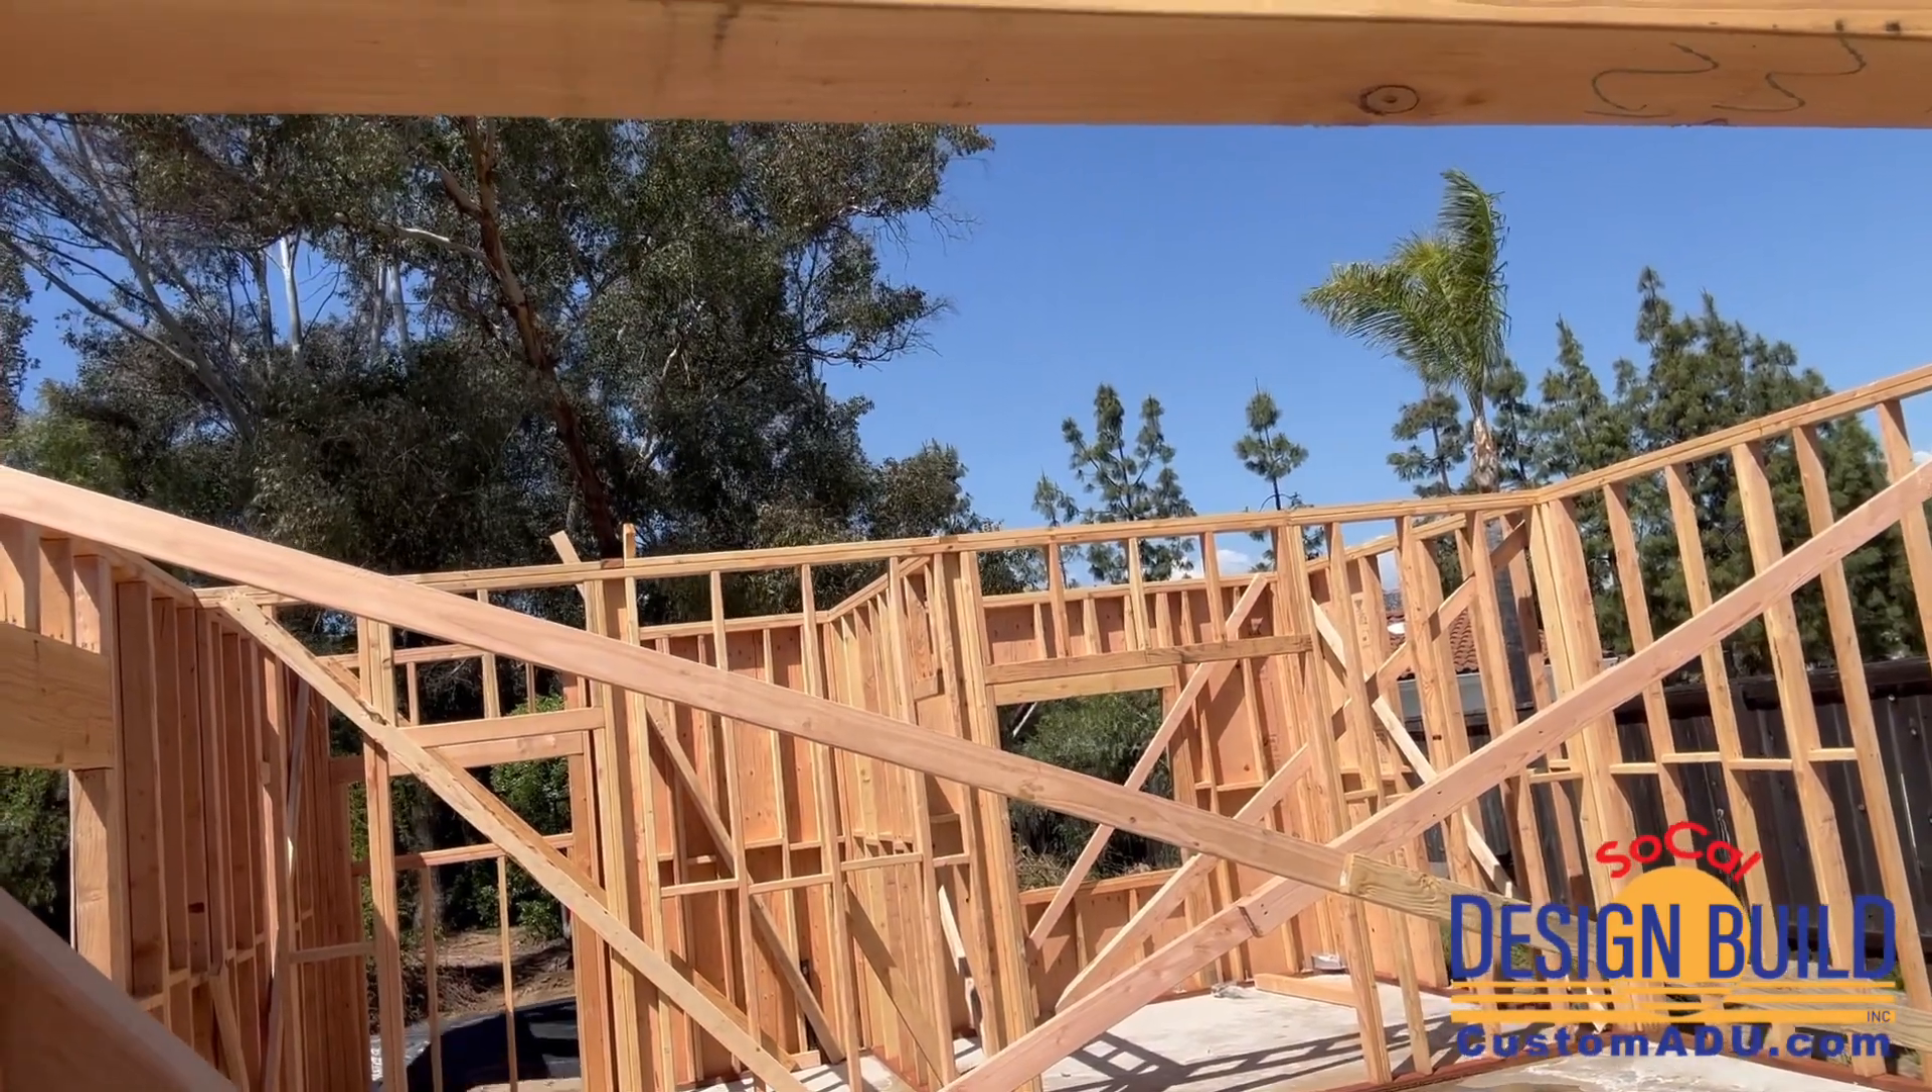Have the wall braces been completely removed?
No.